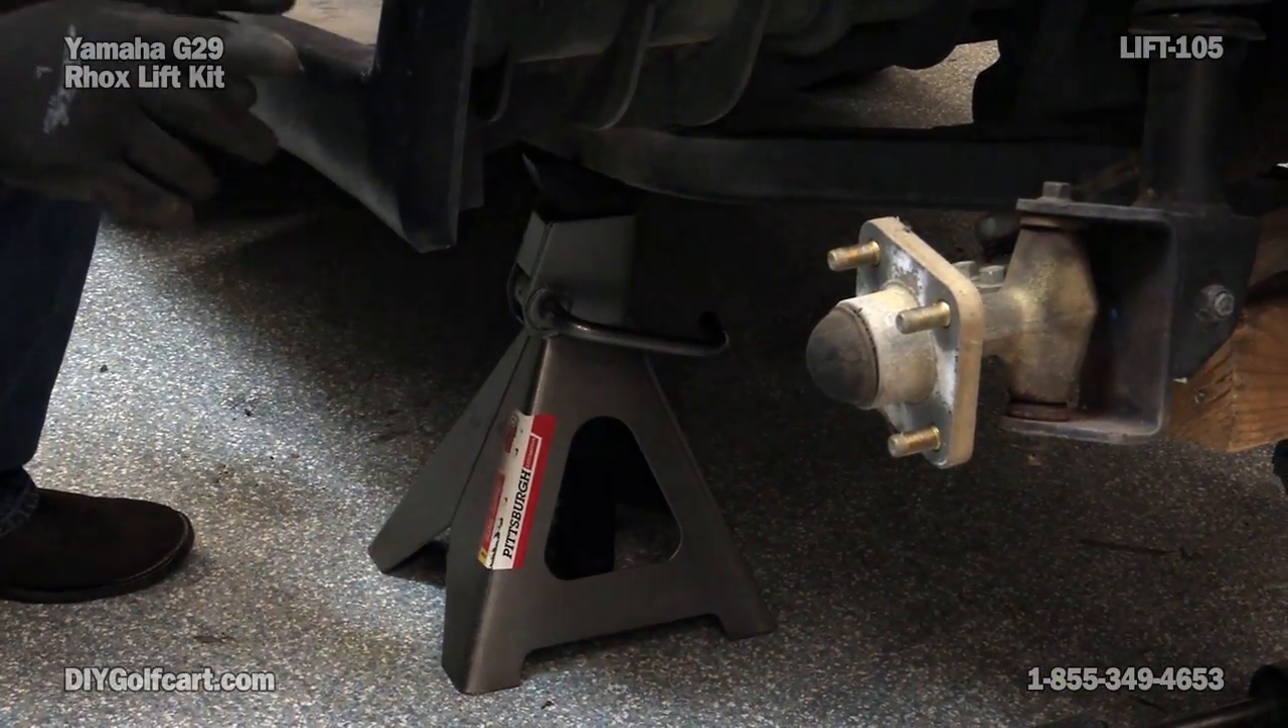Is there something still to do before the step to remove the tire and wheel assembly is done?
No.